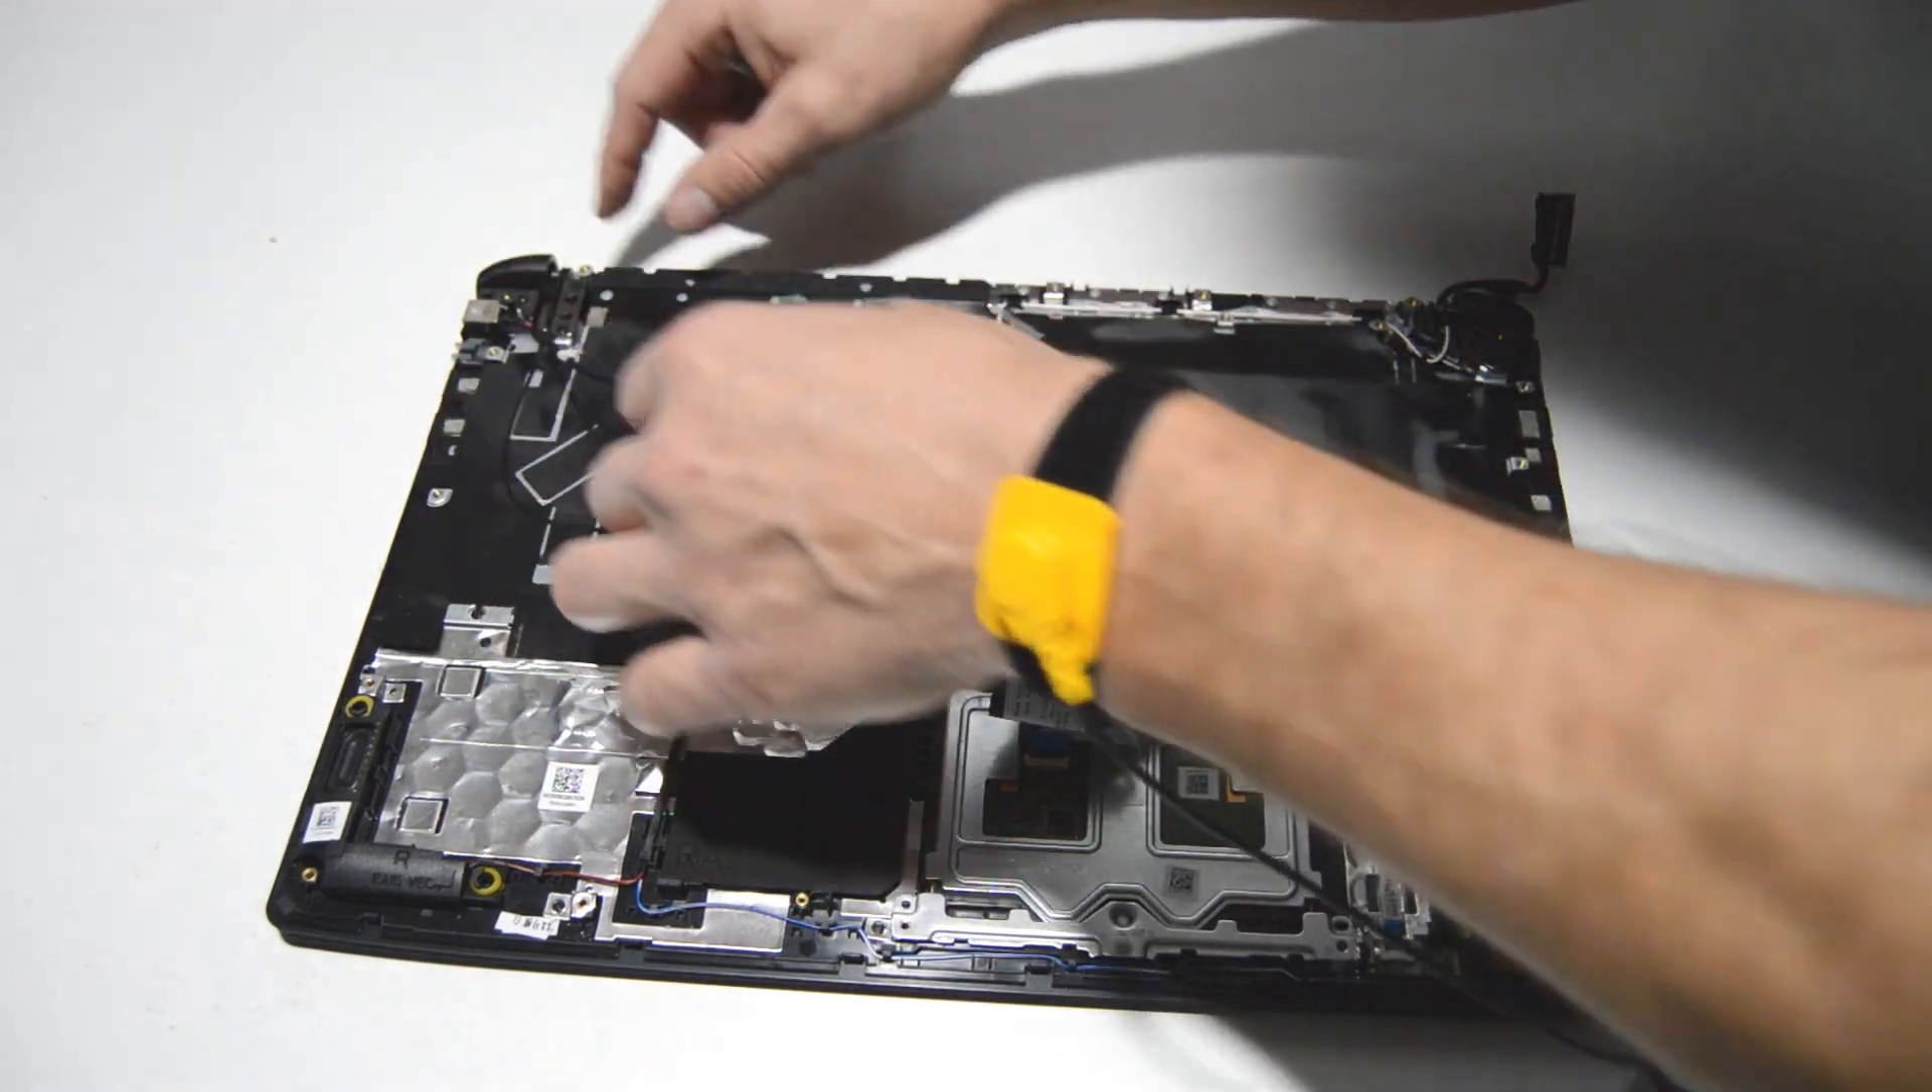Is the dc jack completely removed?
No.